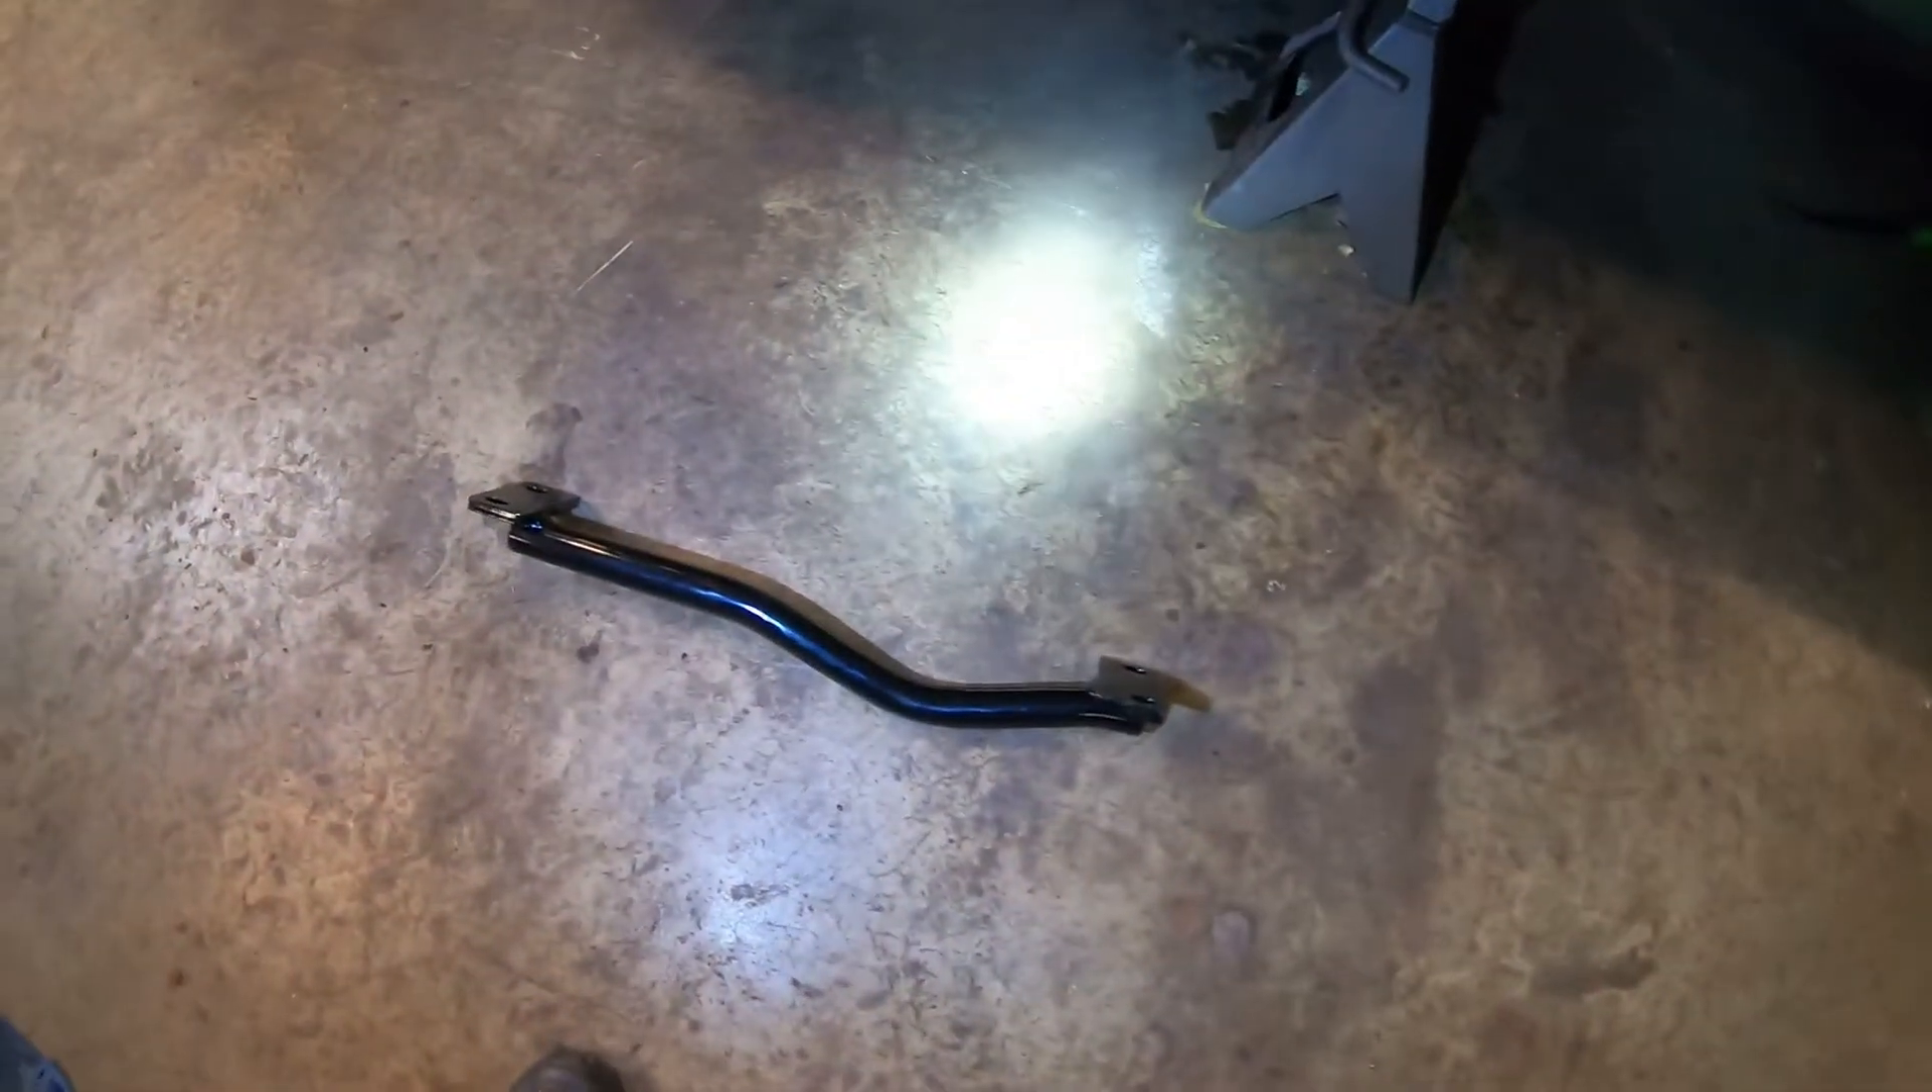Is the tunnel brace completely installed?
No.